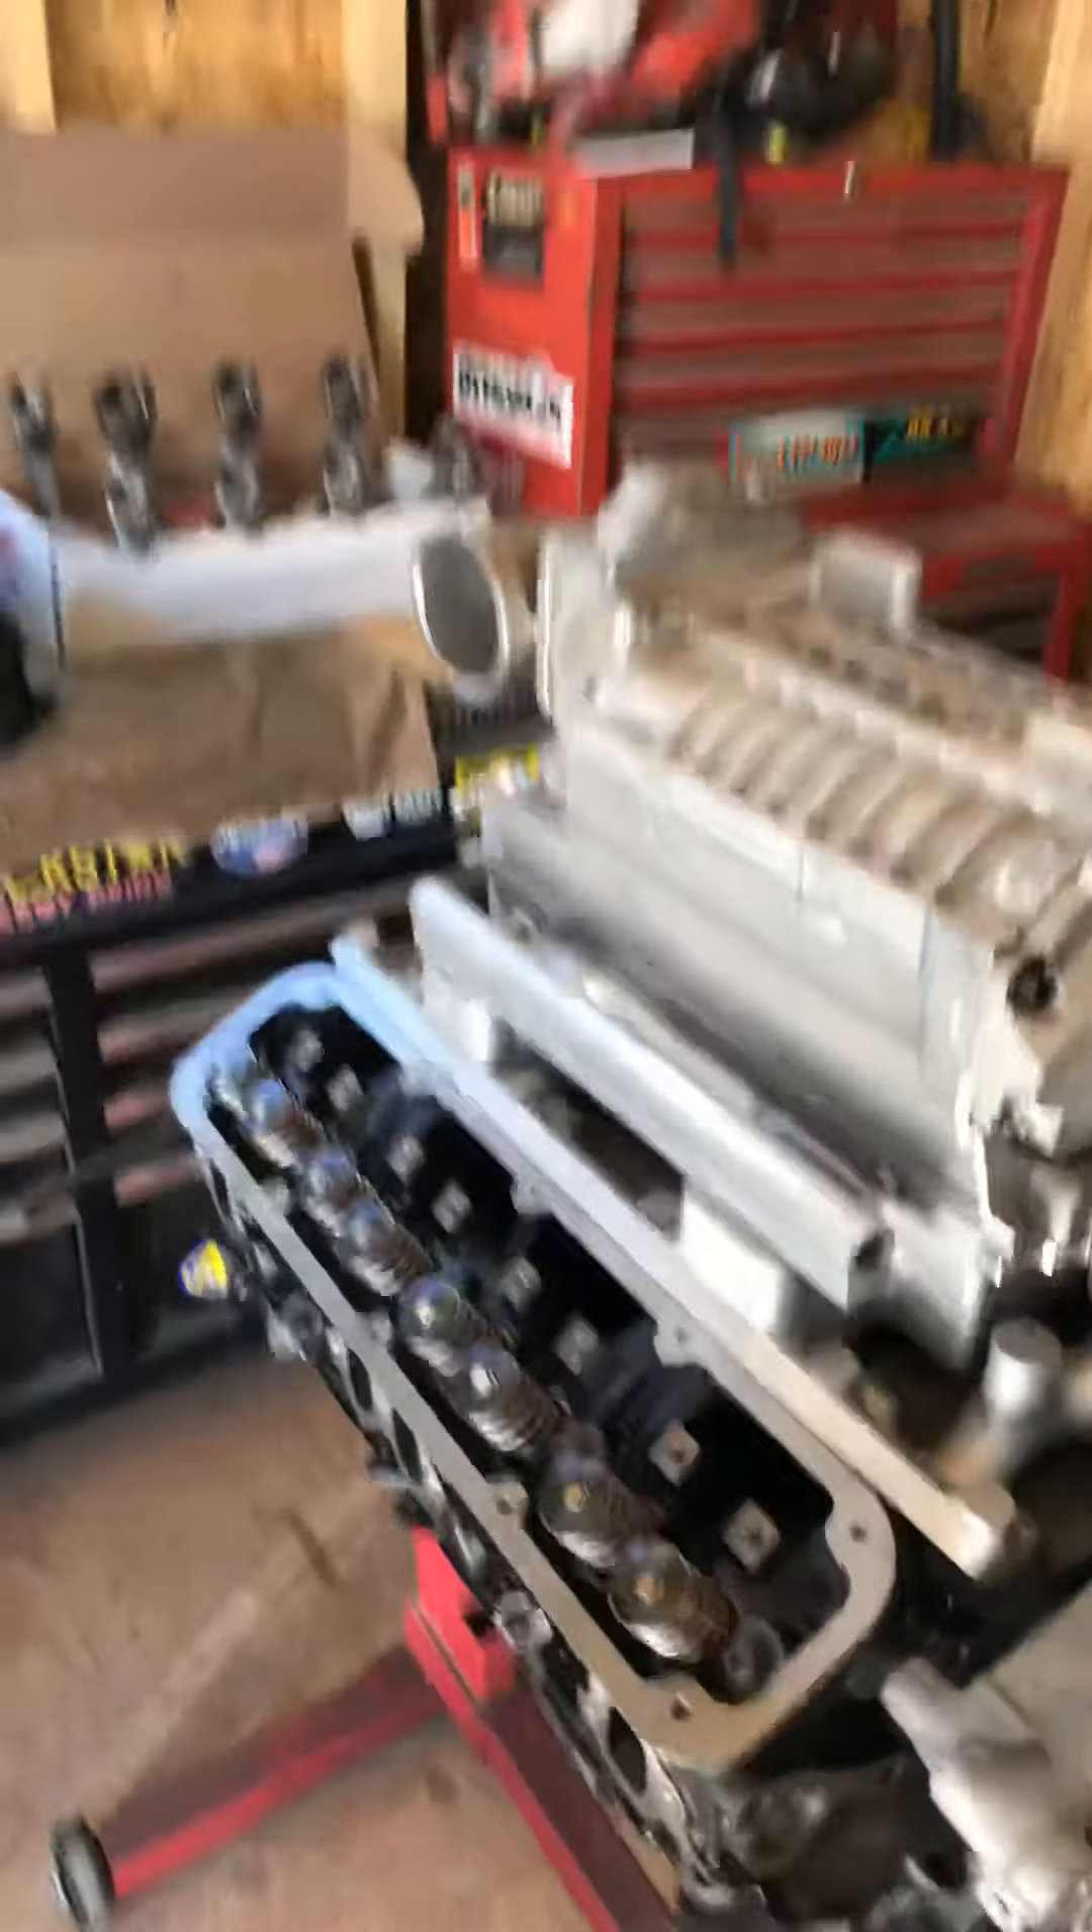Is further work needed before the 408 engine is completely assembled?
Yes.